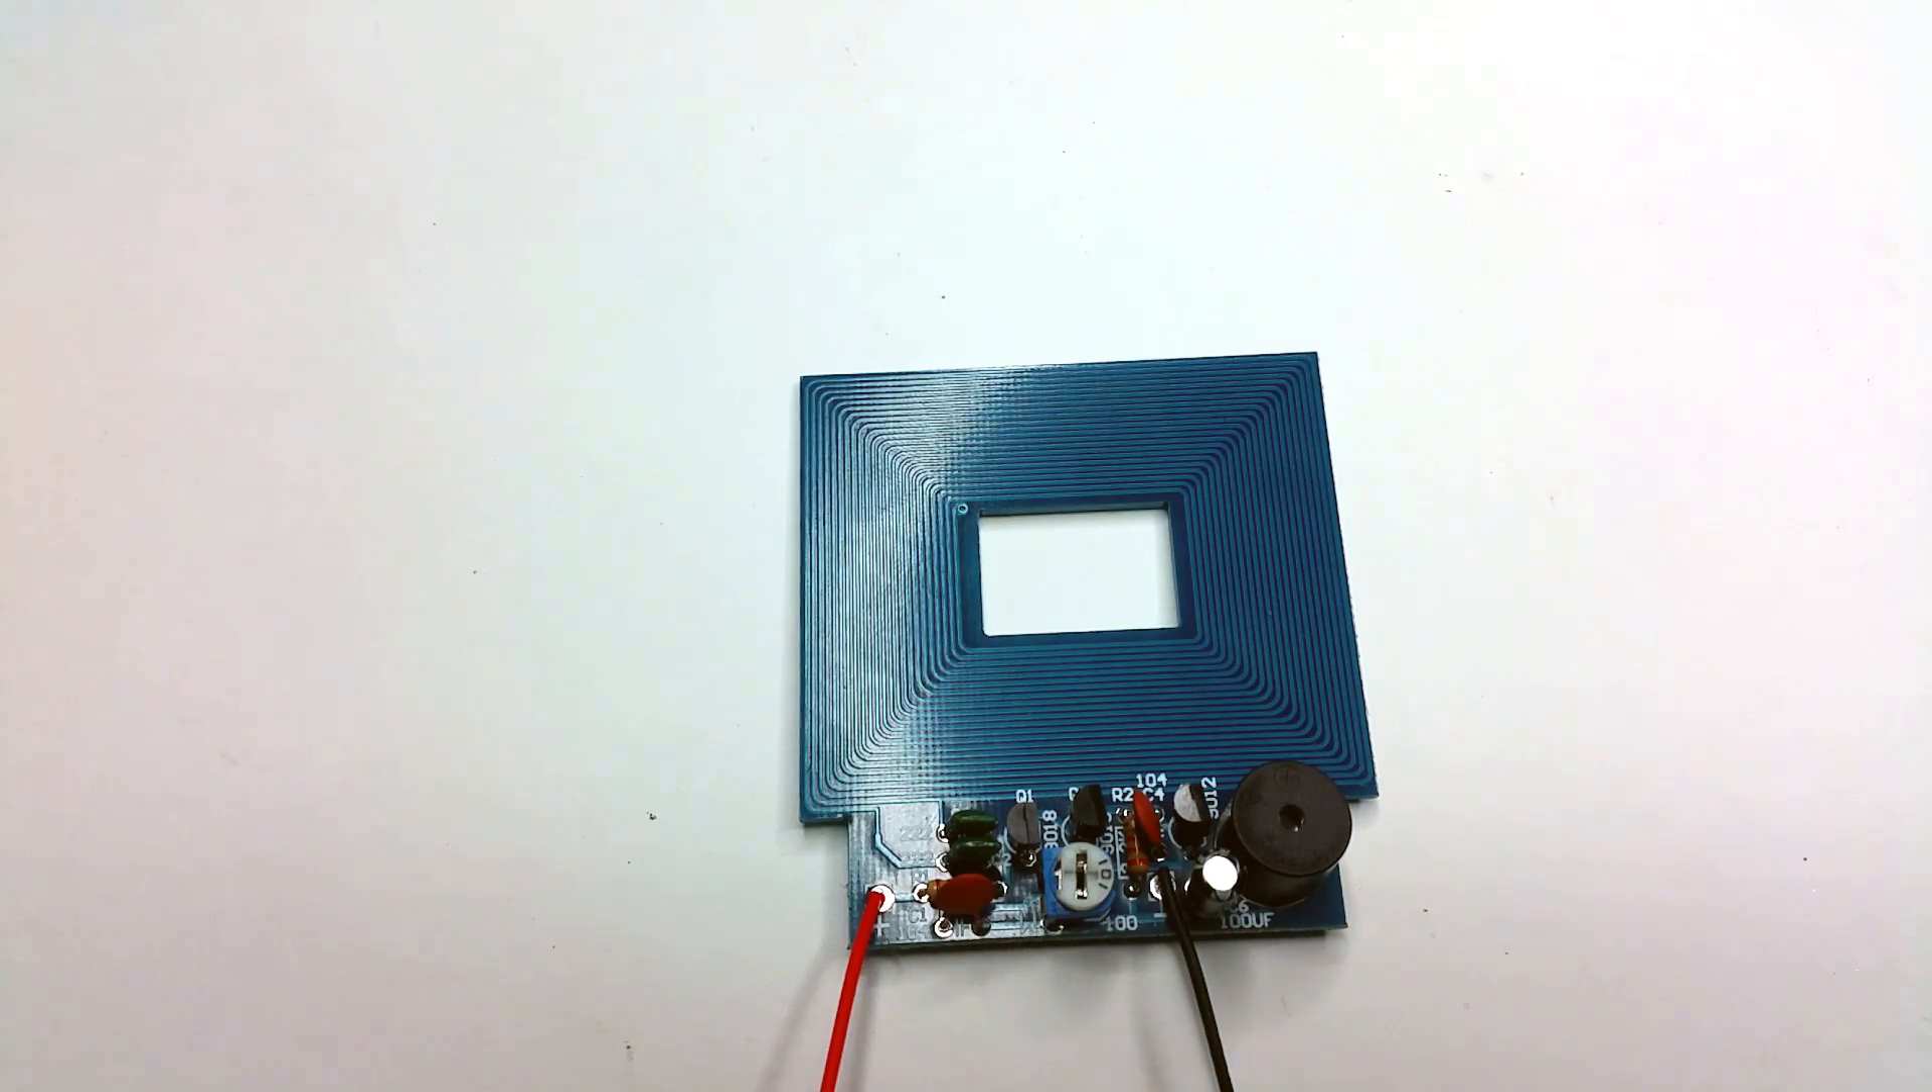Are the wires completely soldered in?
Yes.